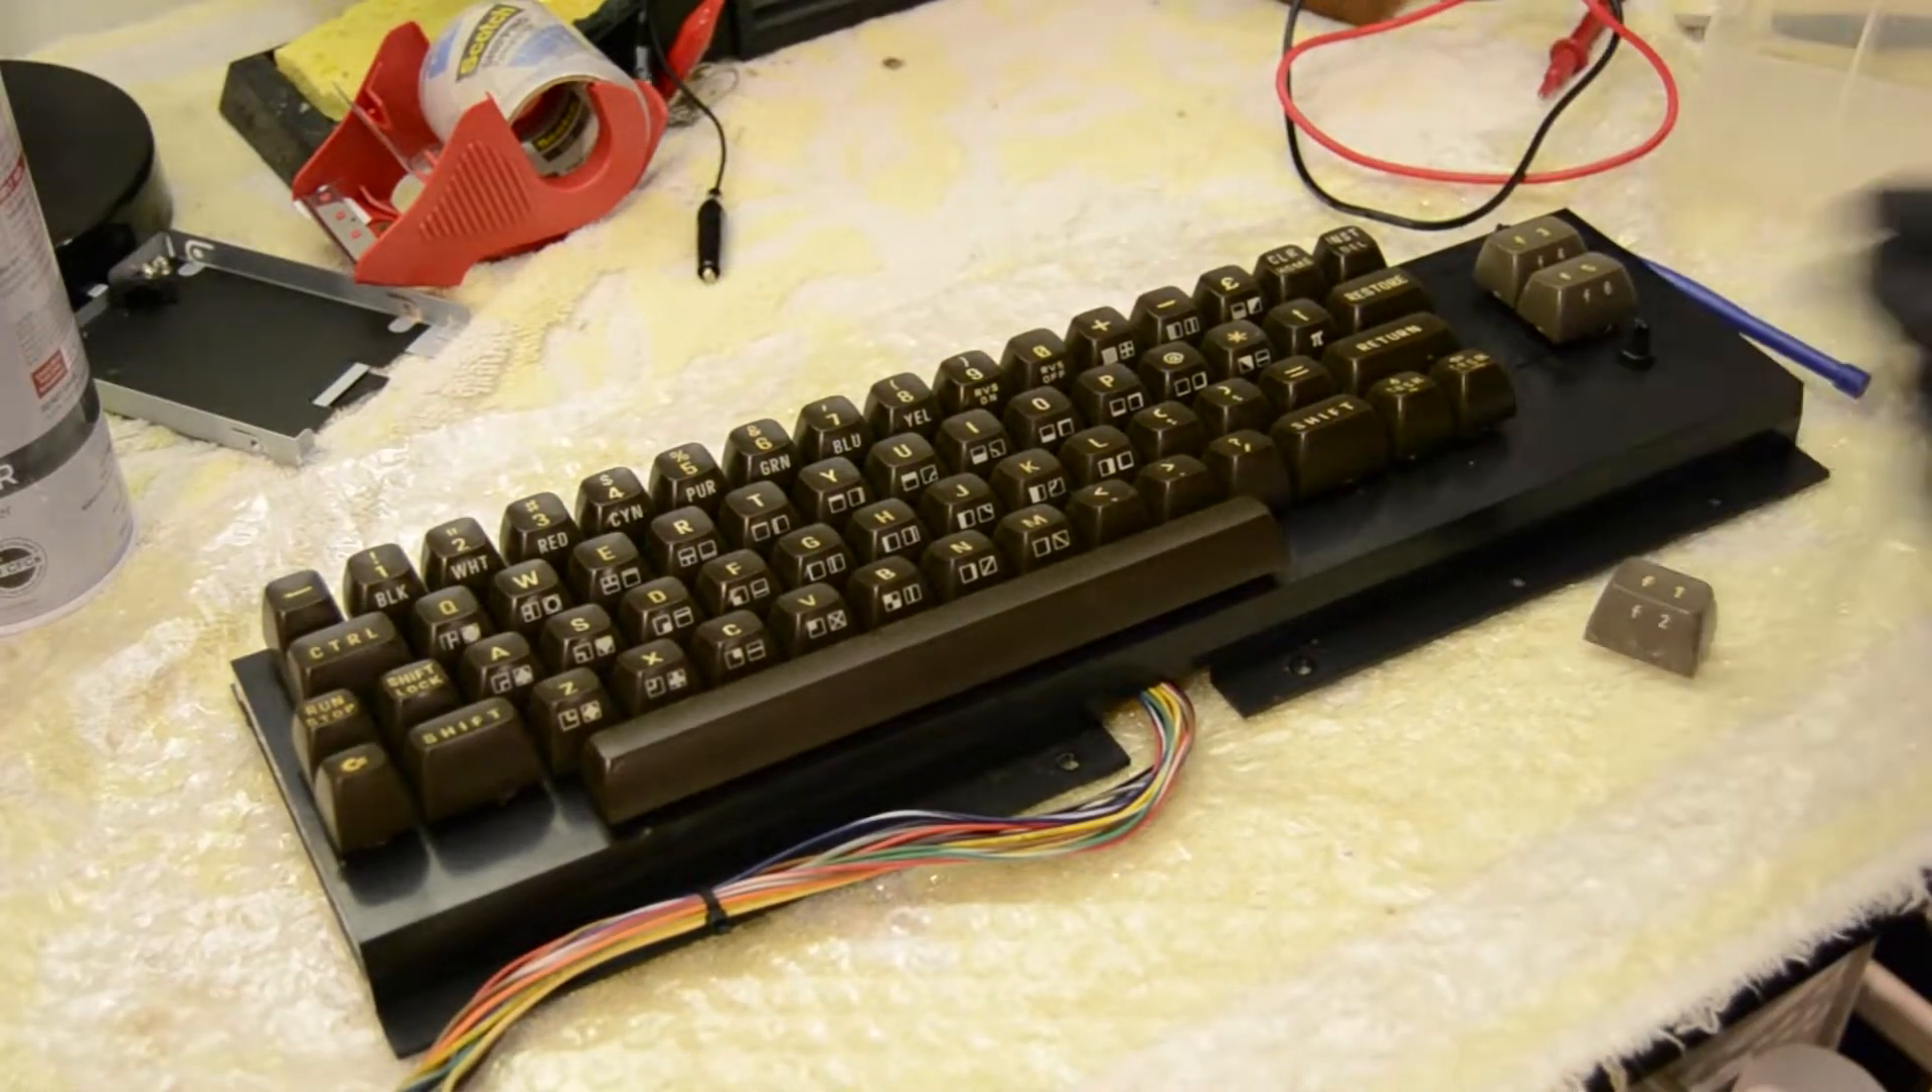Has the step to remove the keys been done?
No.